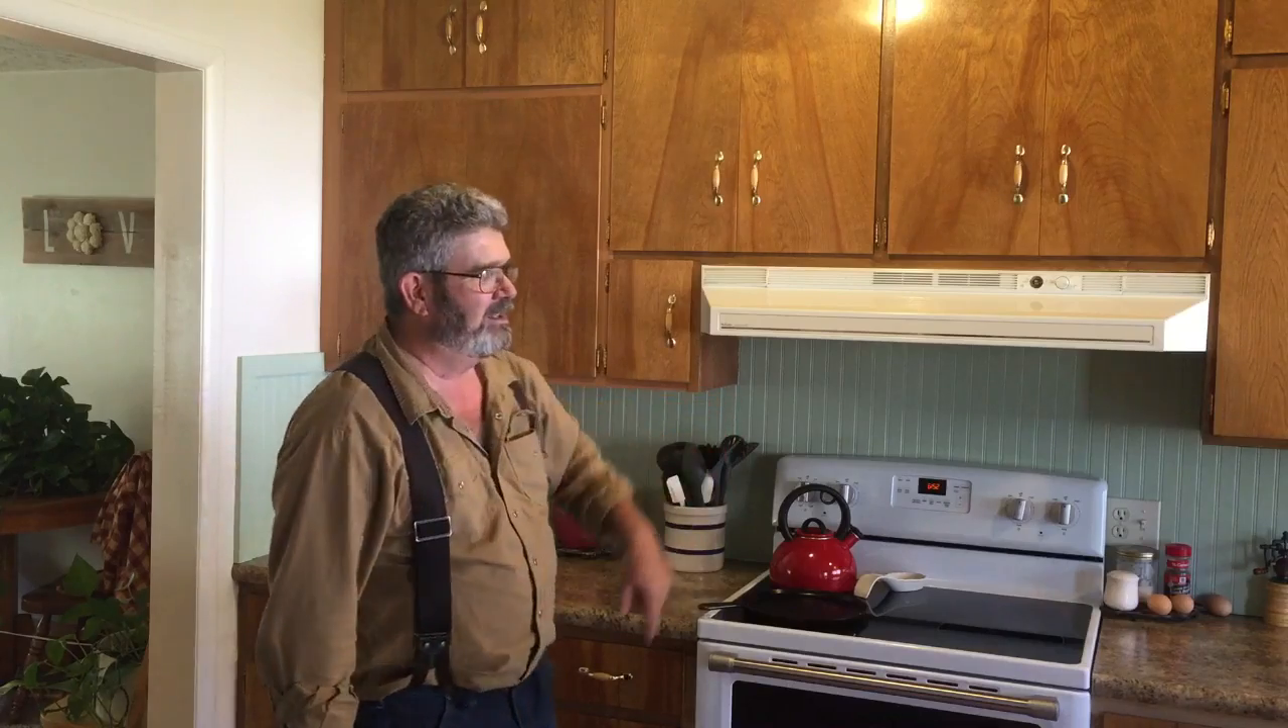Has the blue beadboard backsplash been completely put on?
Yes.